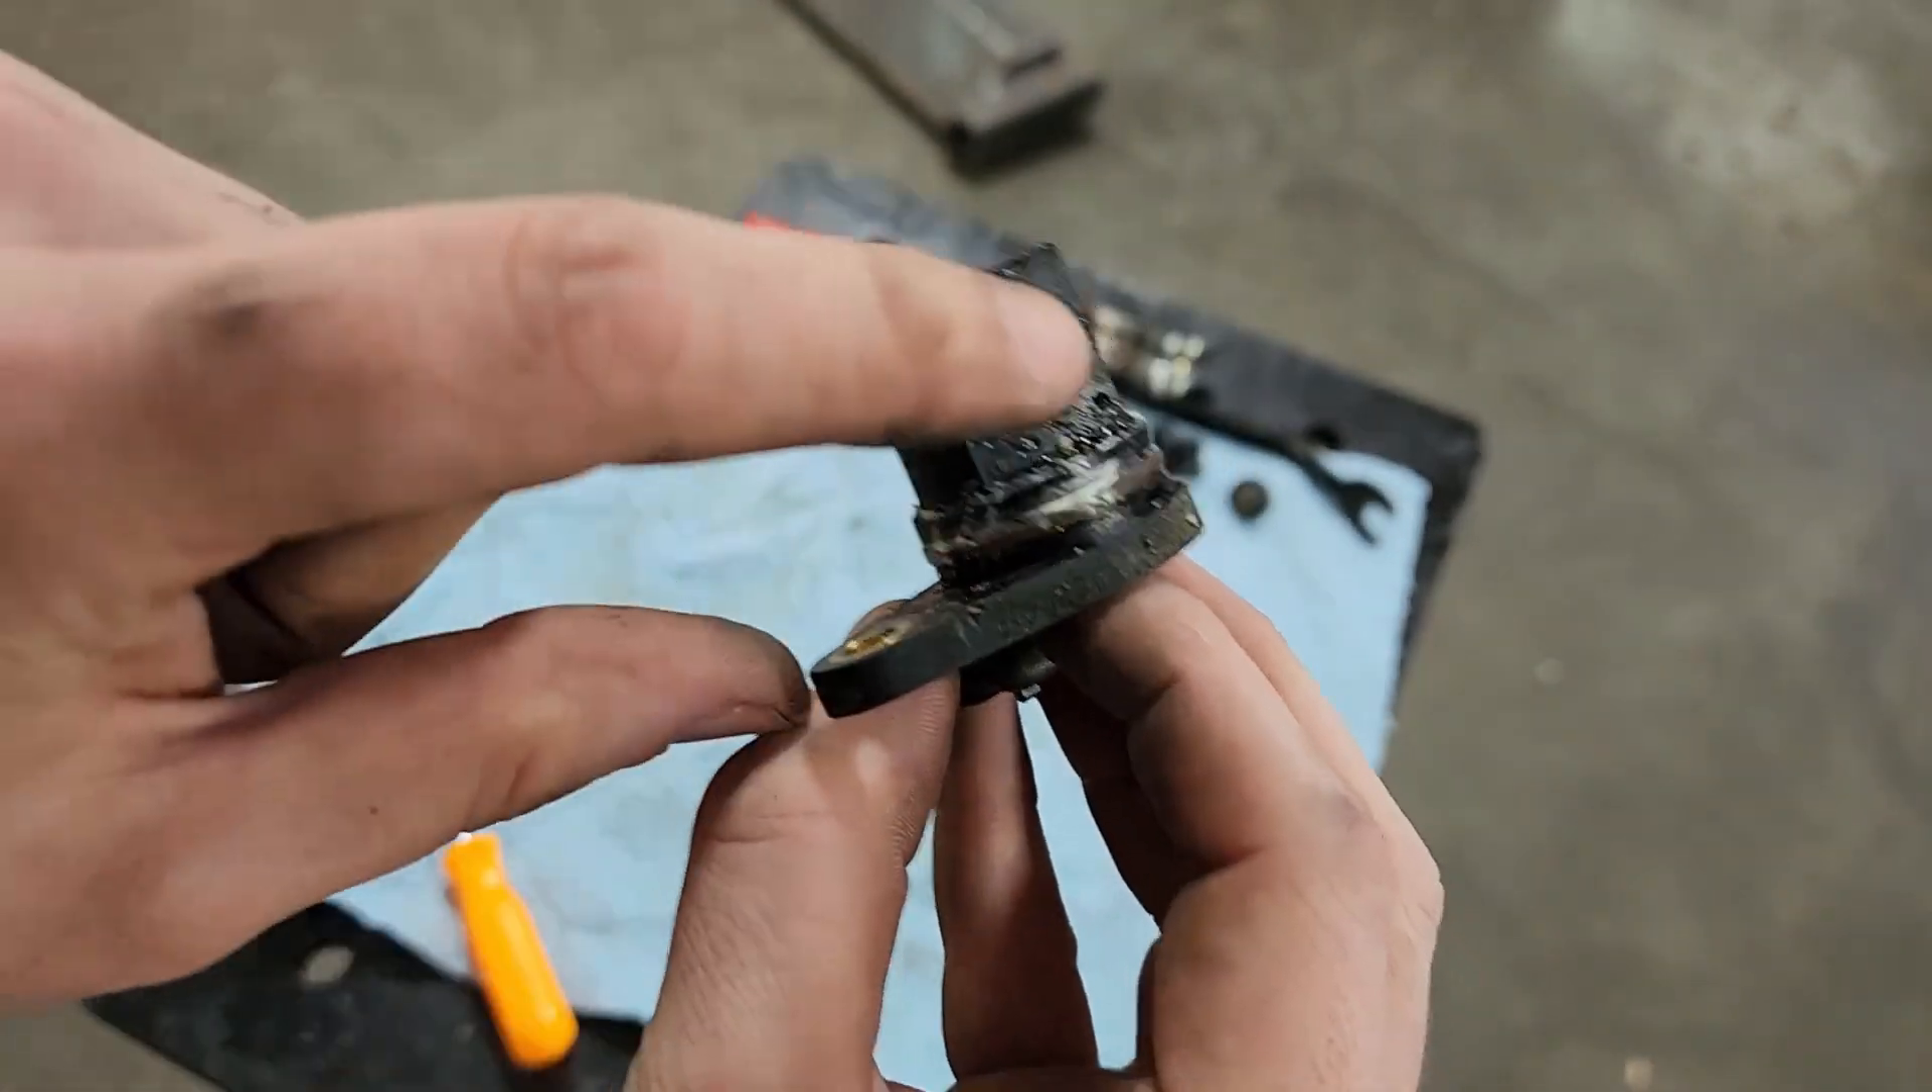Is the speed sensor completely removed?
Yes.